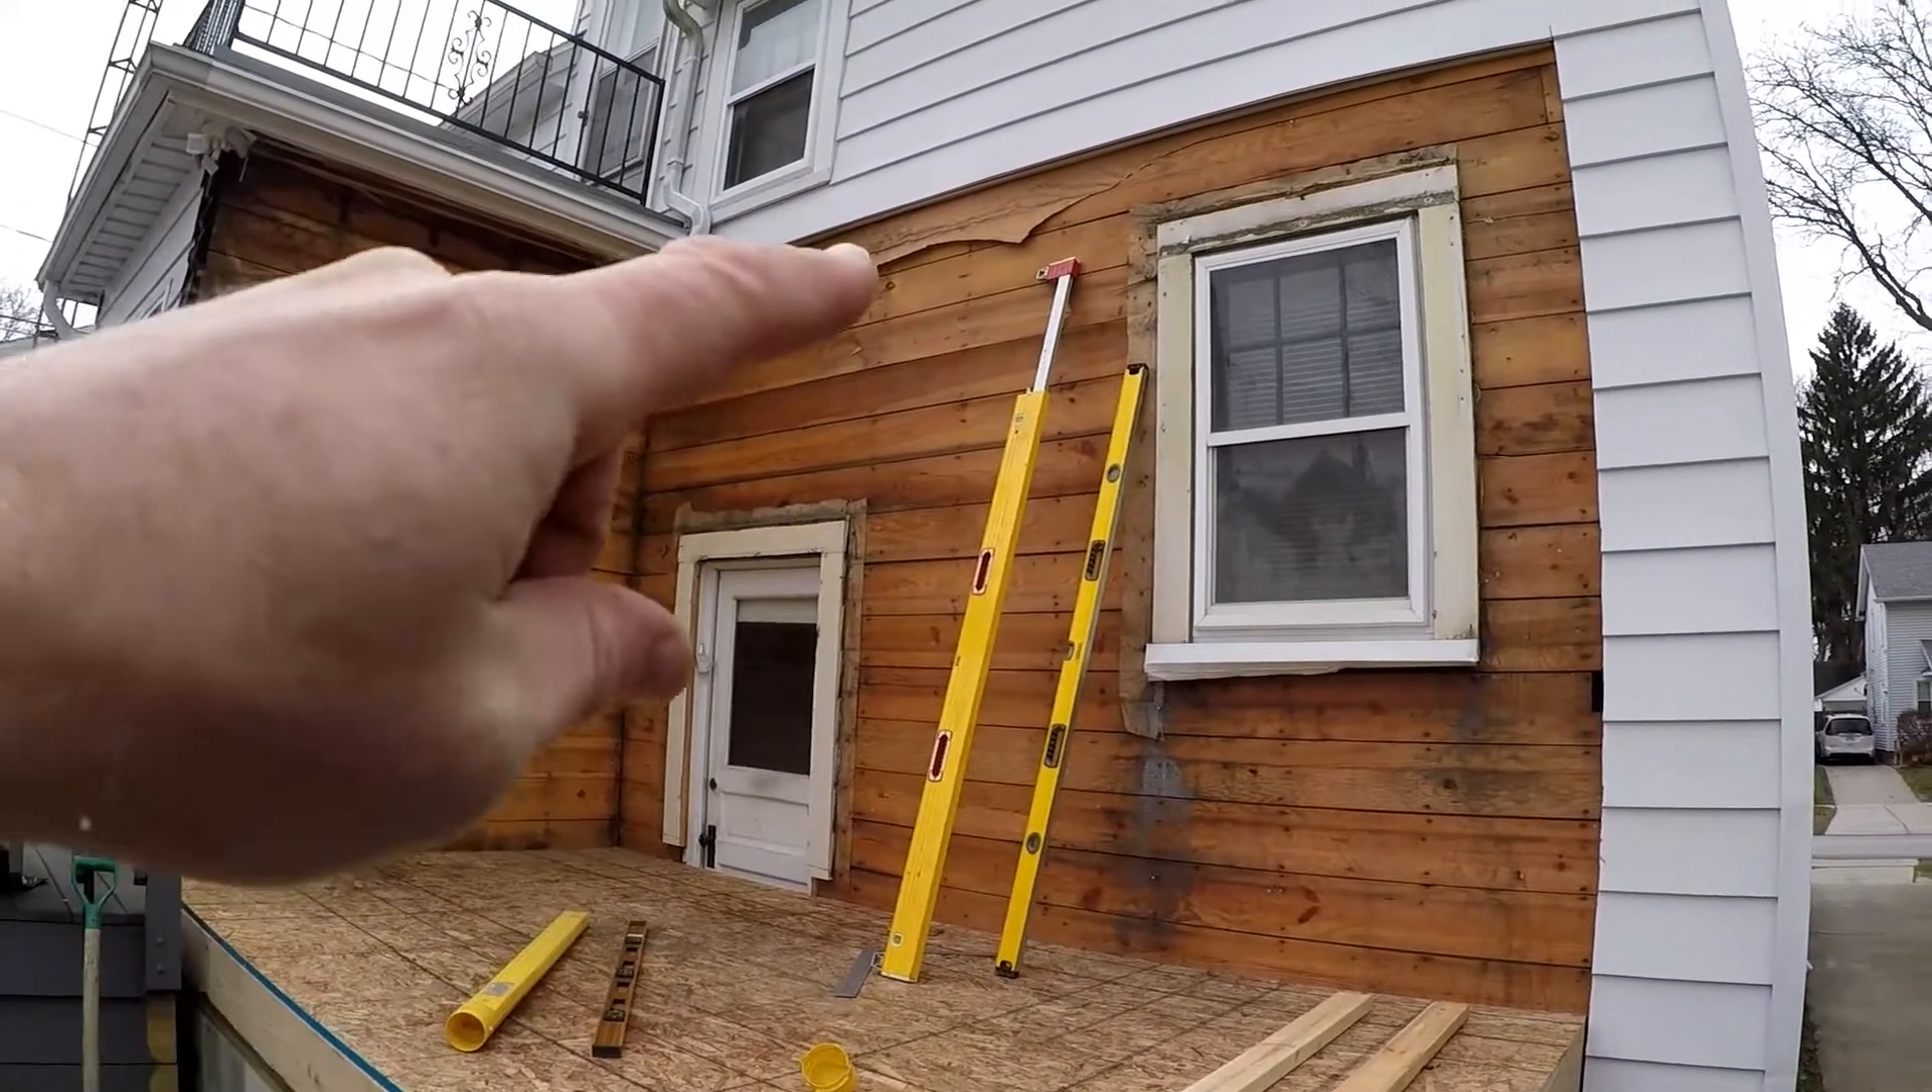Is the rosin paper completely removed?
No.